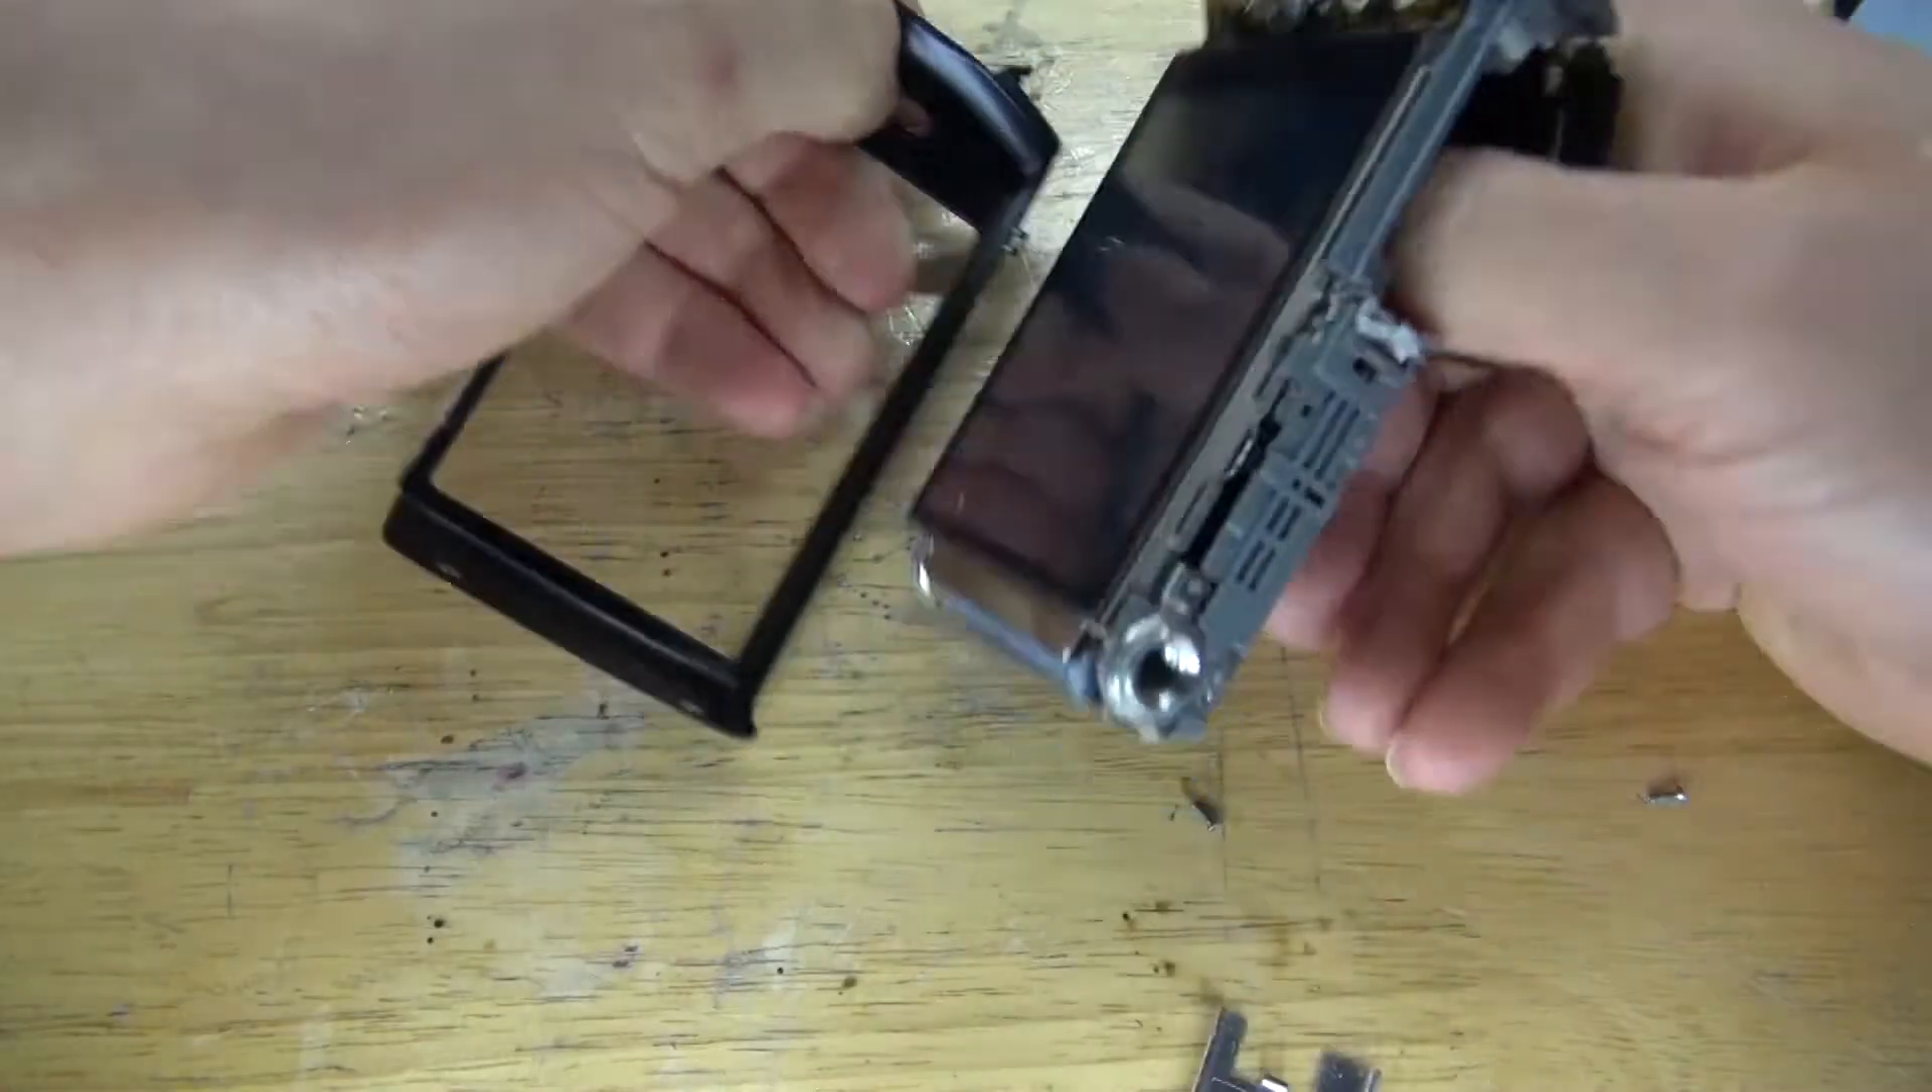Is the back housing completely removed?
Yes.